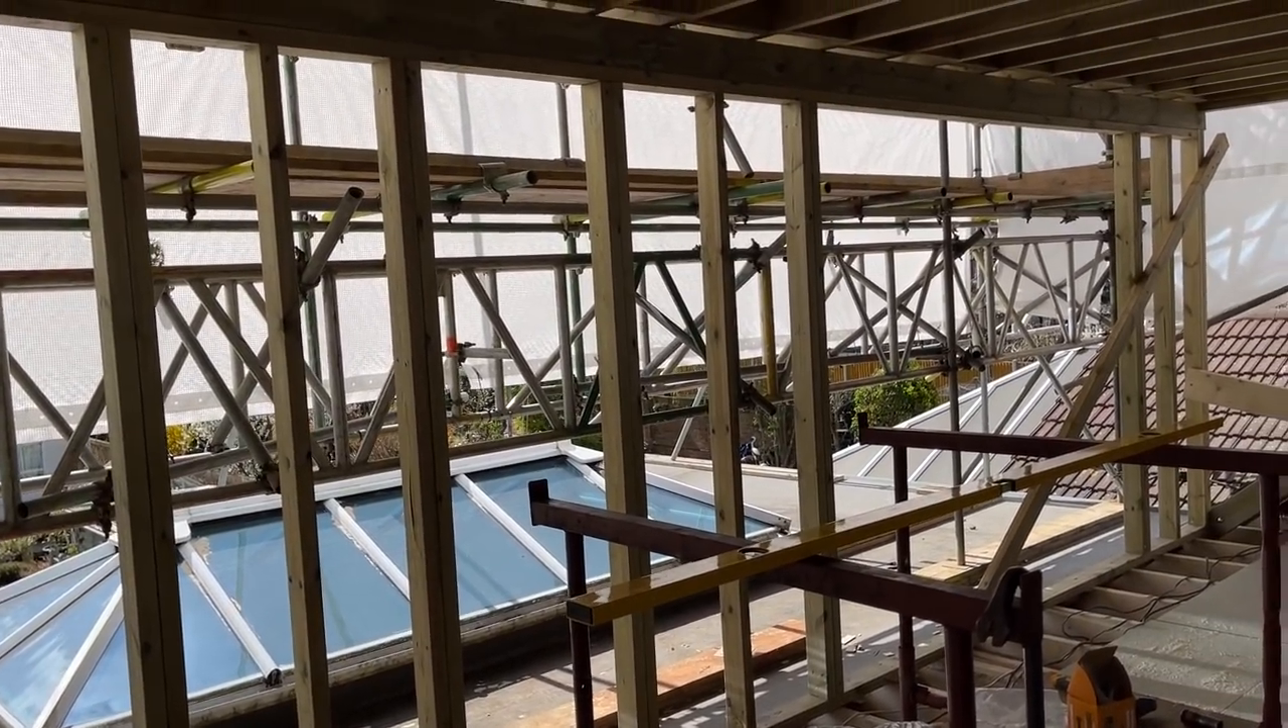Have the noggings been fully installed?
No.